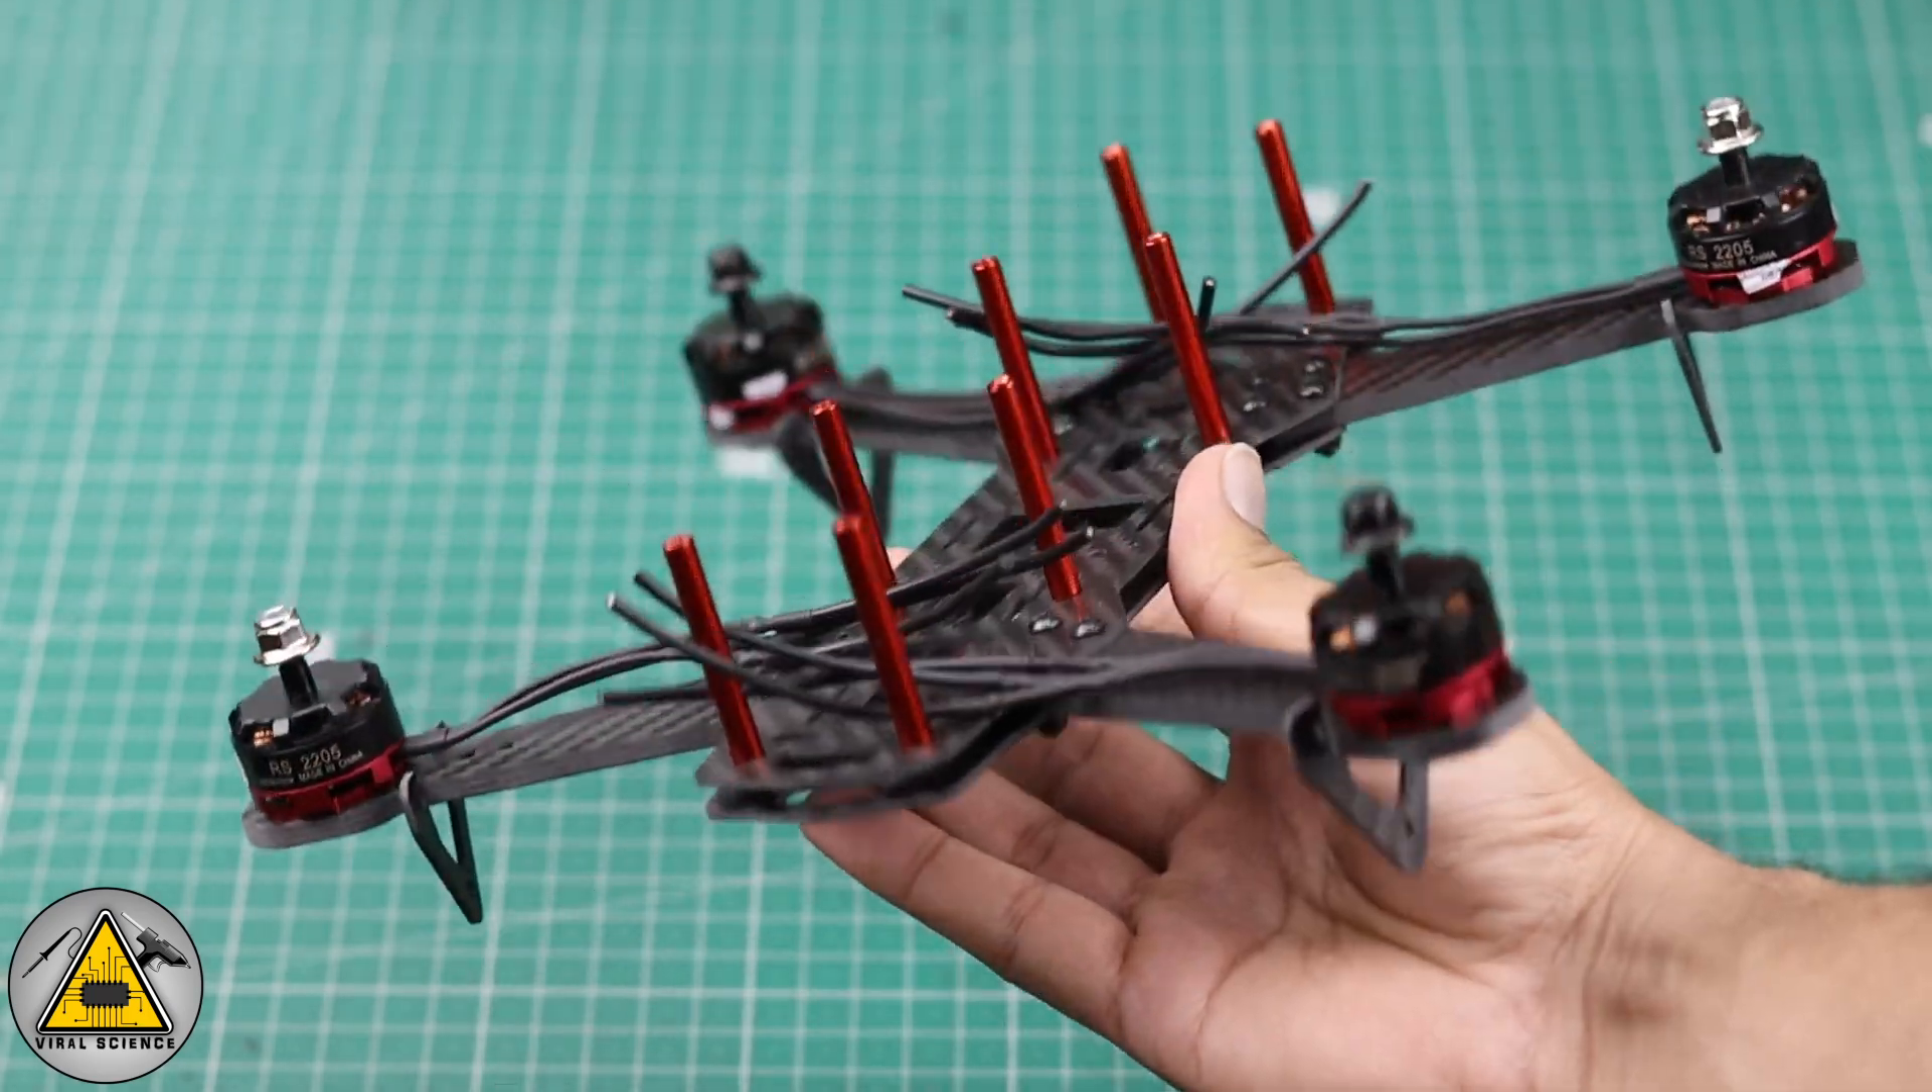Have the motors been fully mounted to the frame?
Yes.